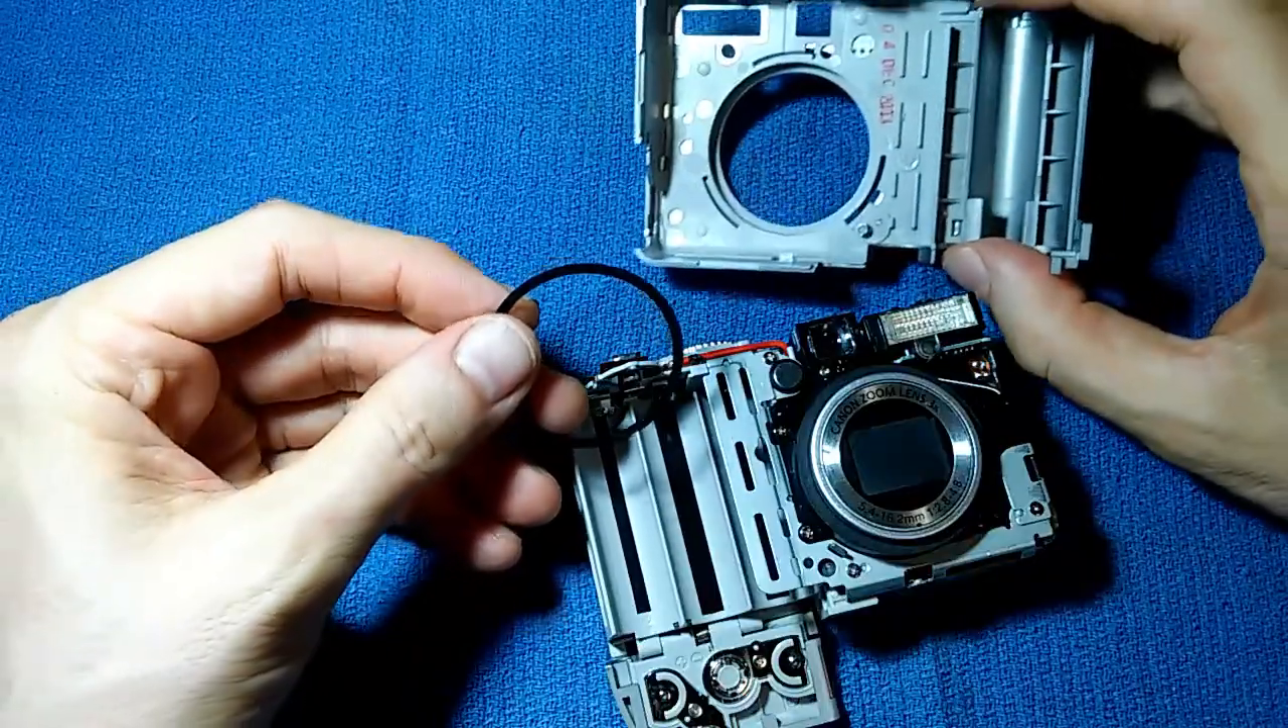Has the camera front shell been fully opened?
Yes.